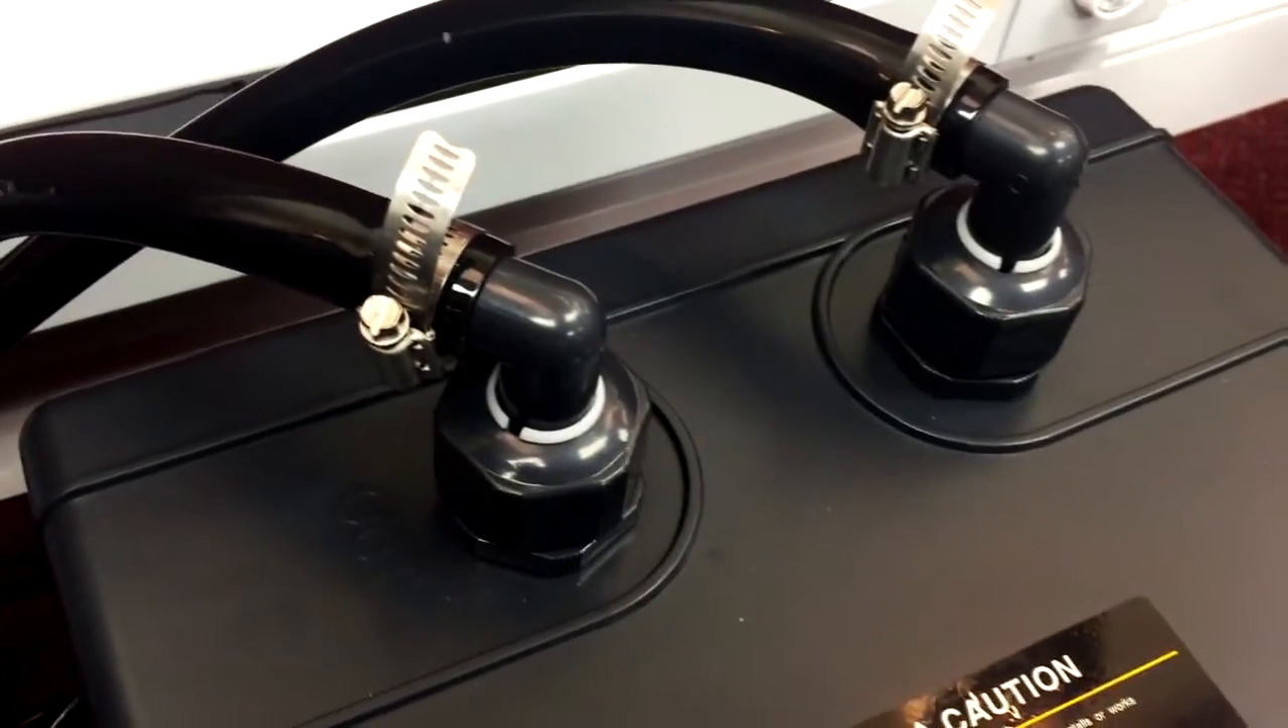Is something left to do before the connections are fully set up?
No.